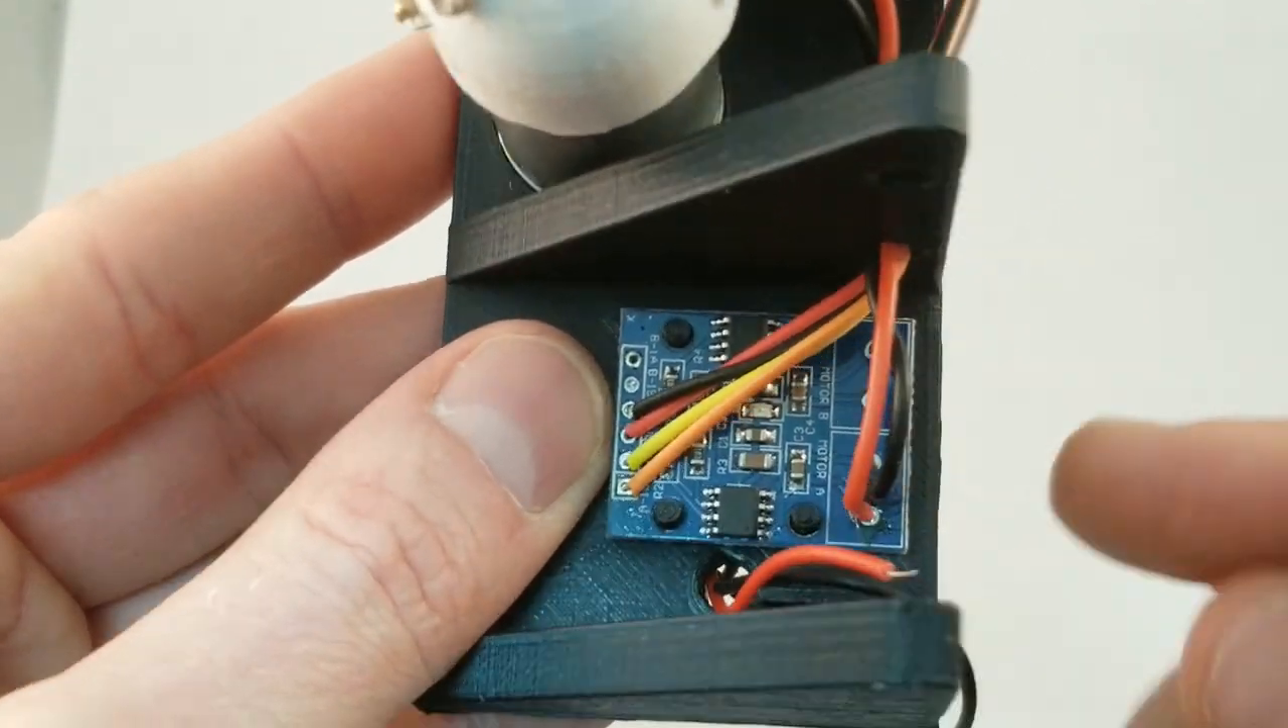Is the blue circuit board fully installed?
Yes.